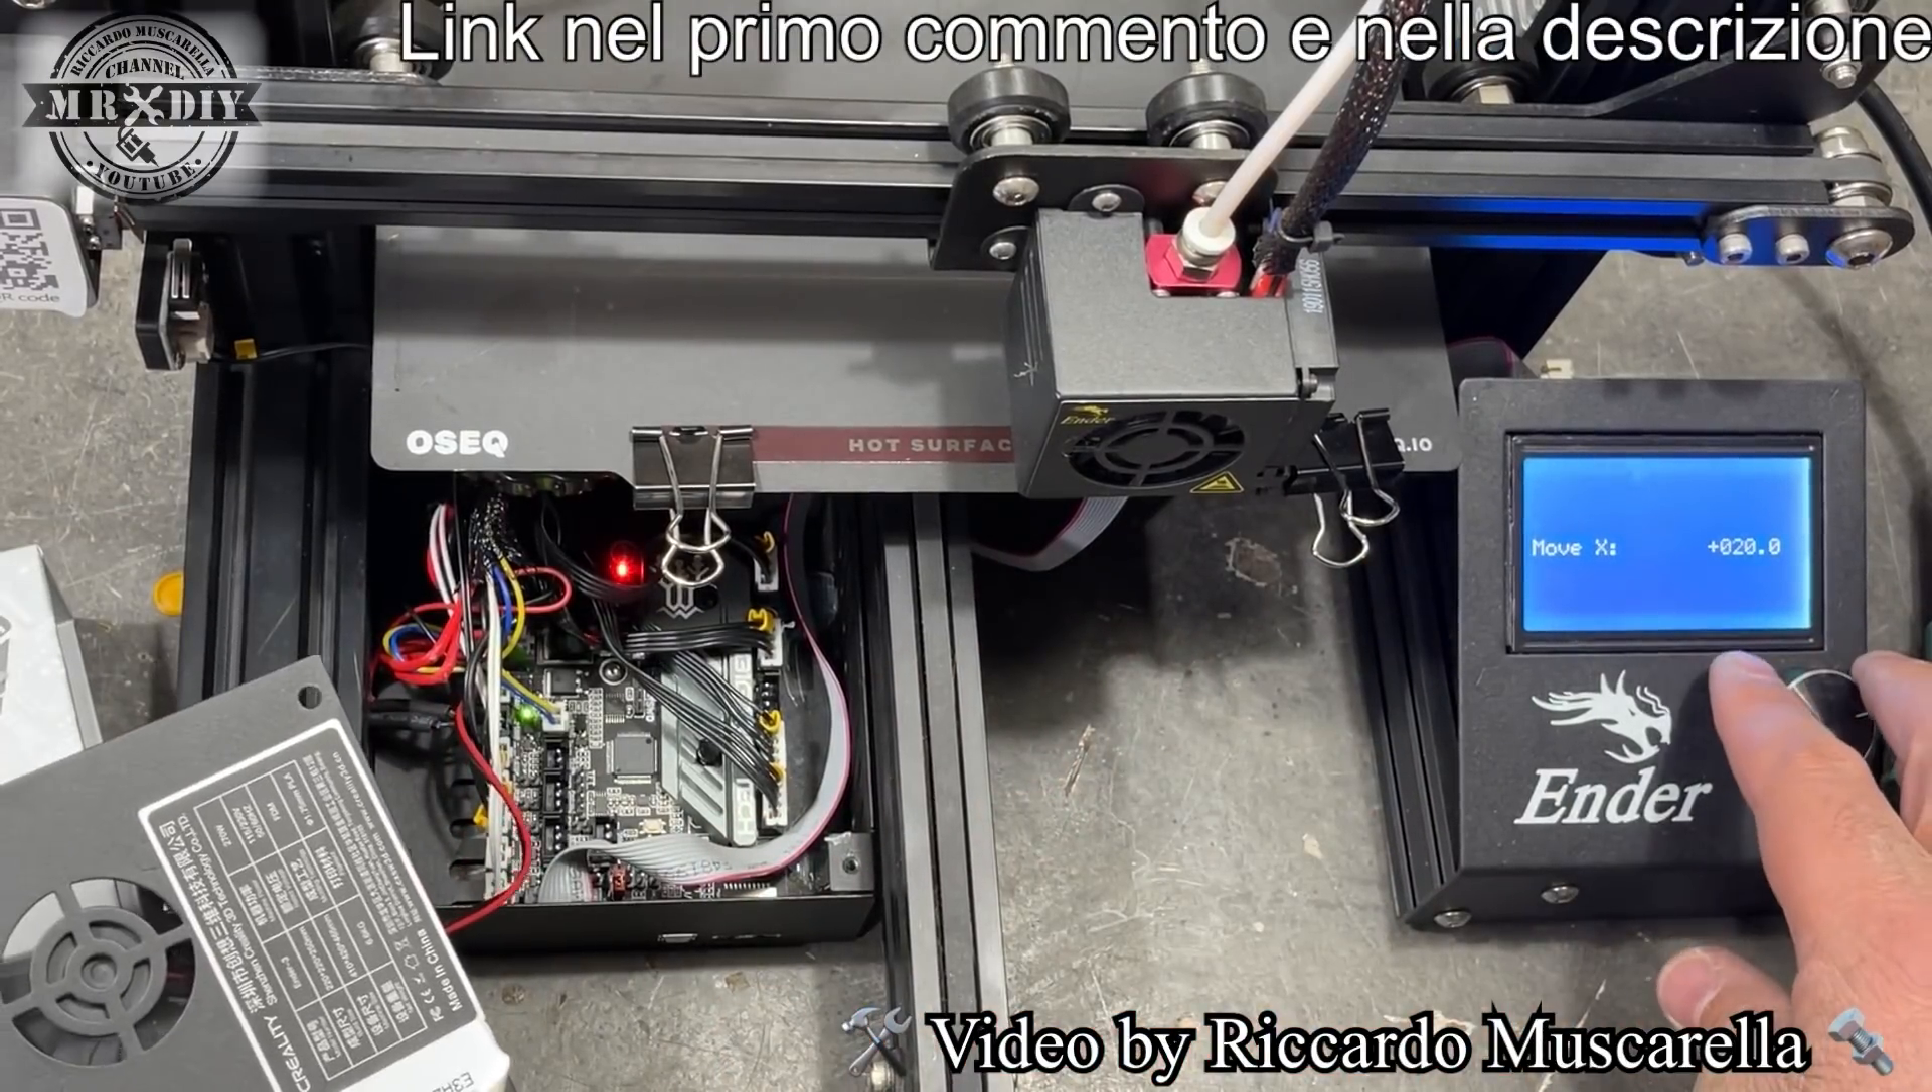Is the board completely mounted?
Yes.